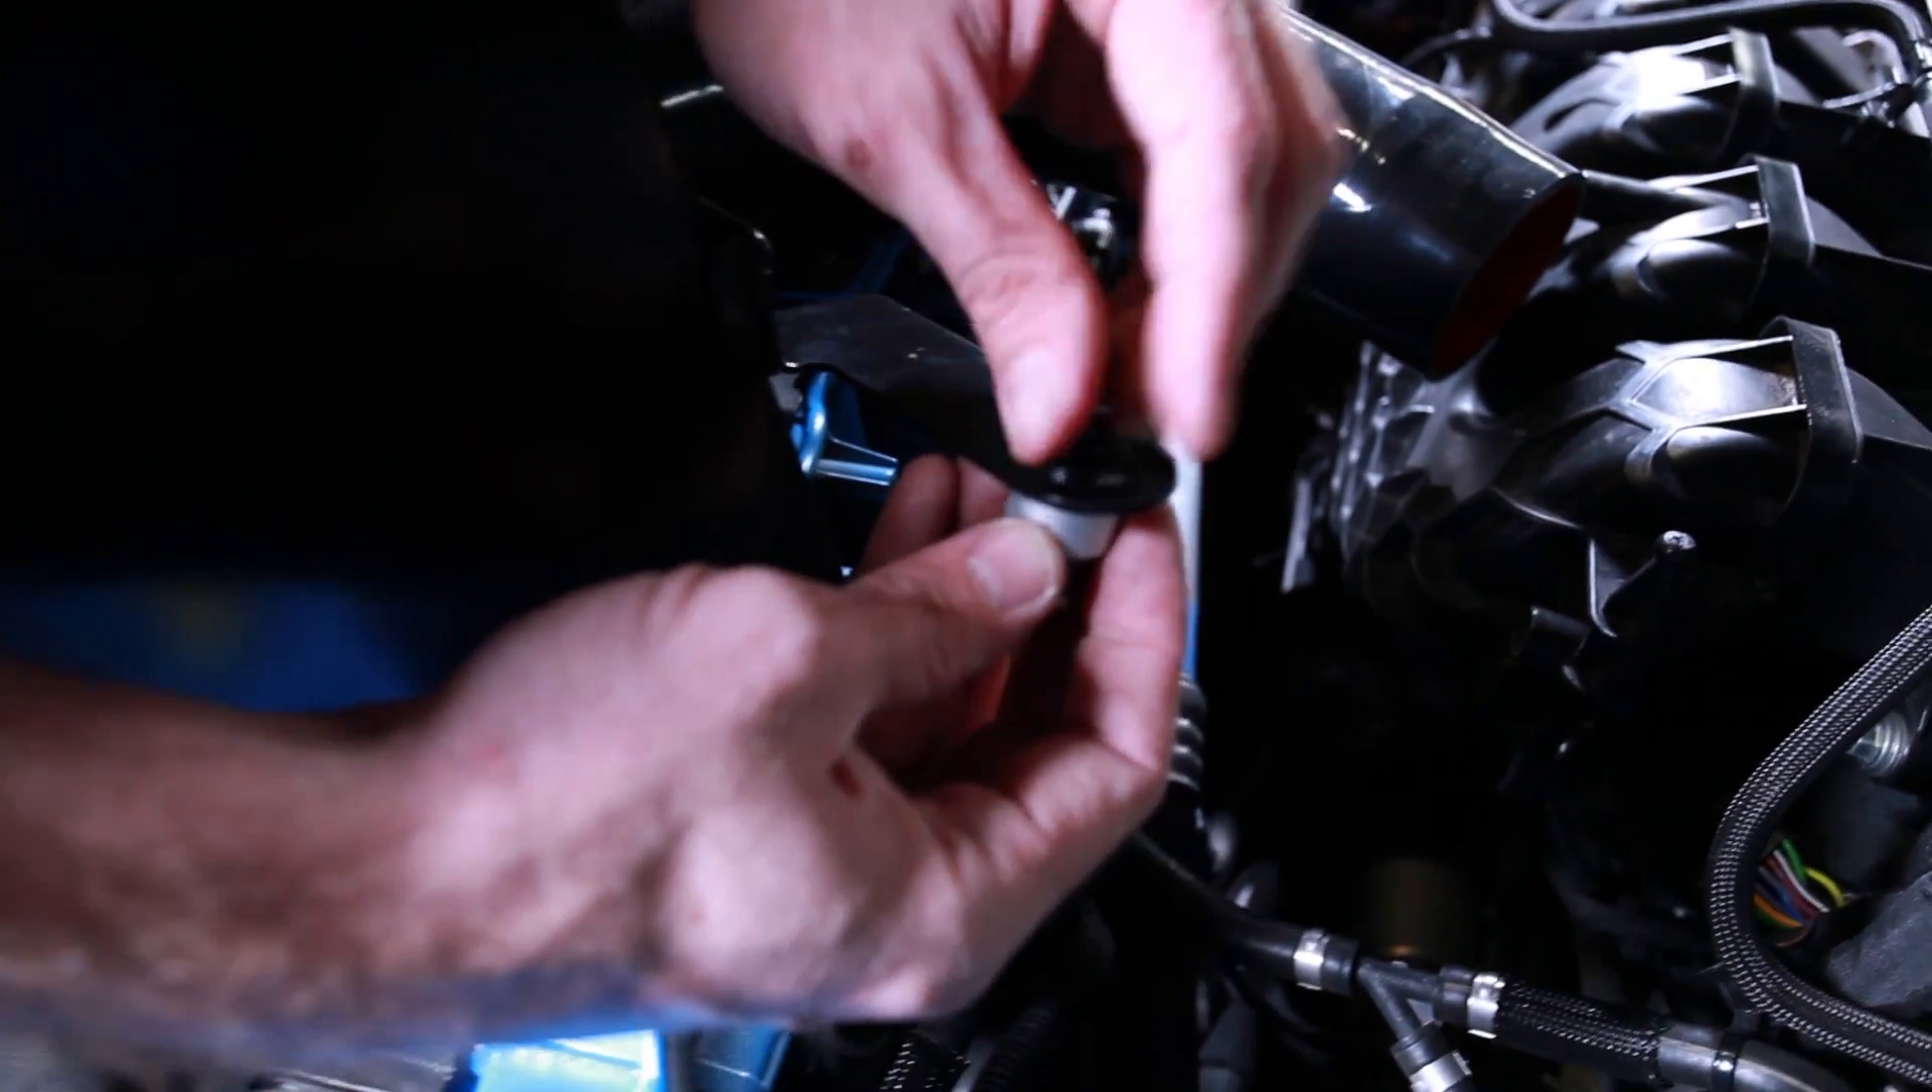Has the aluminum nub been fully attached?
No.